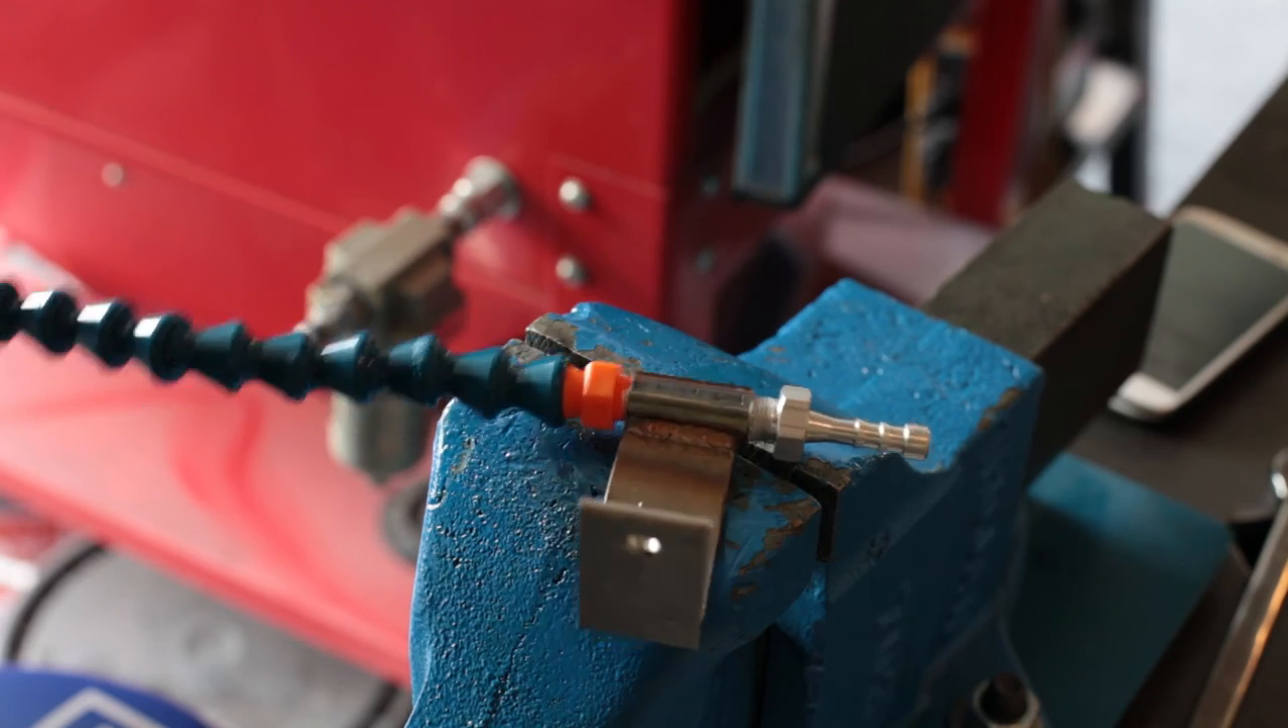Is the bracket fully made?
Yes.